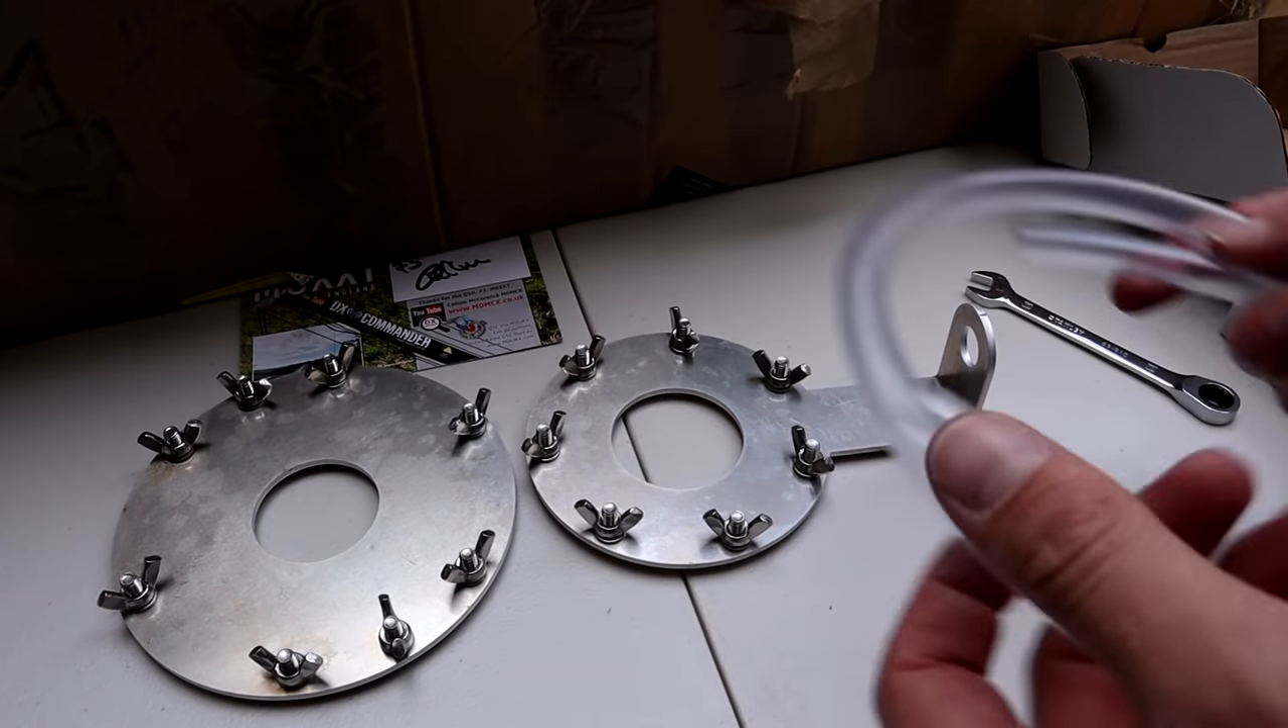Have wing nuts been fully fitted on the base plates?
Yes.